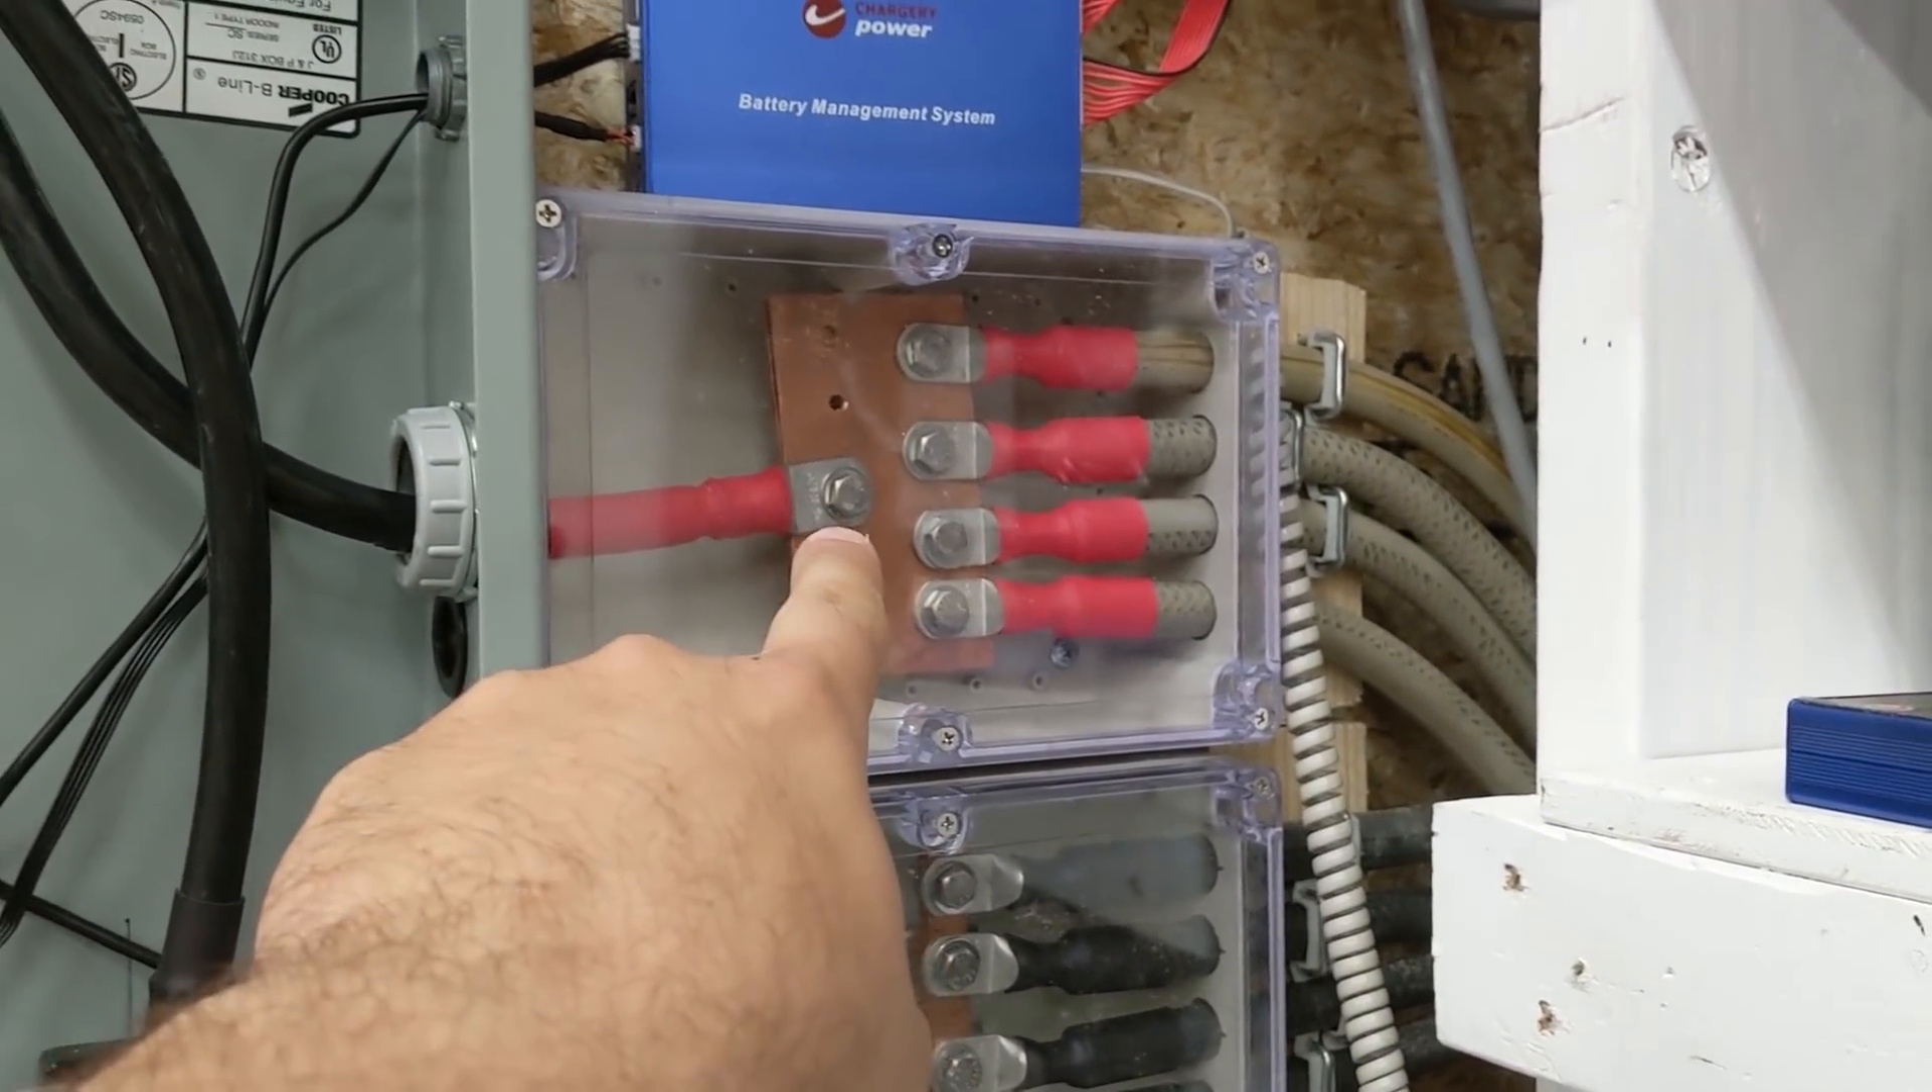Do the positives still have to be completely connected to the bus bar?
No.